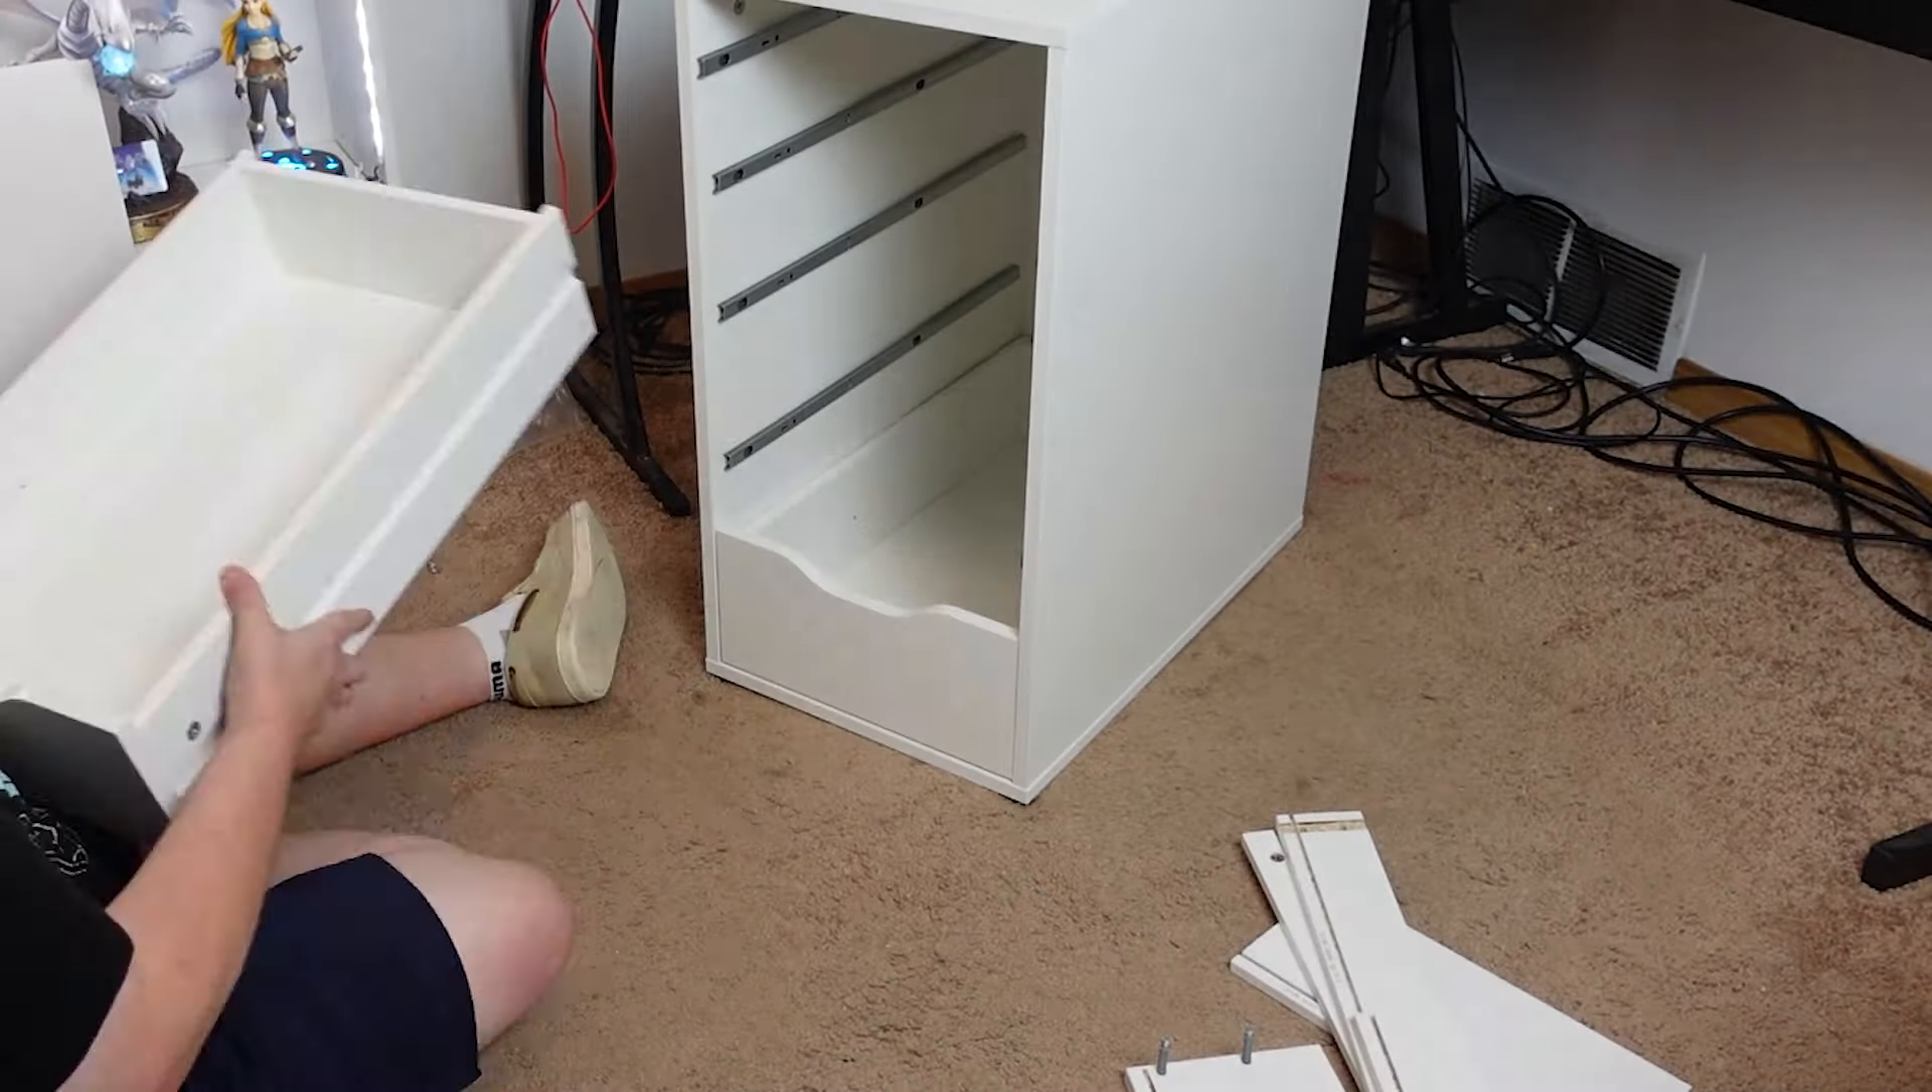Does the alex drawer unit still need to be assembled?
Yes.